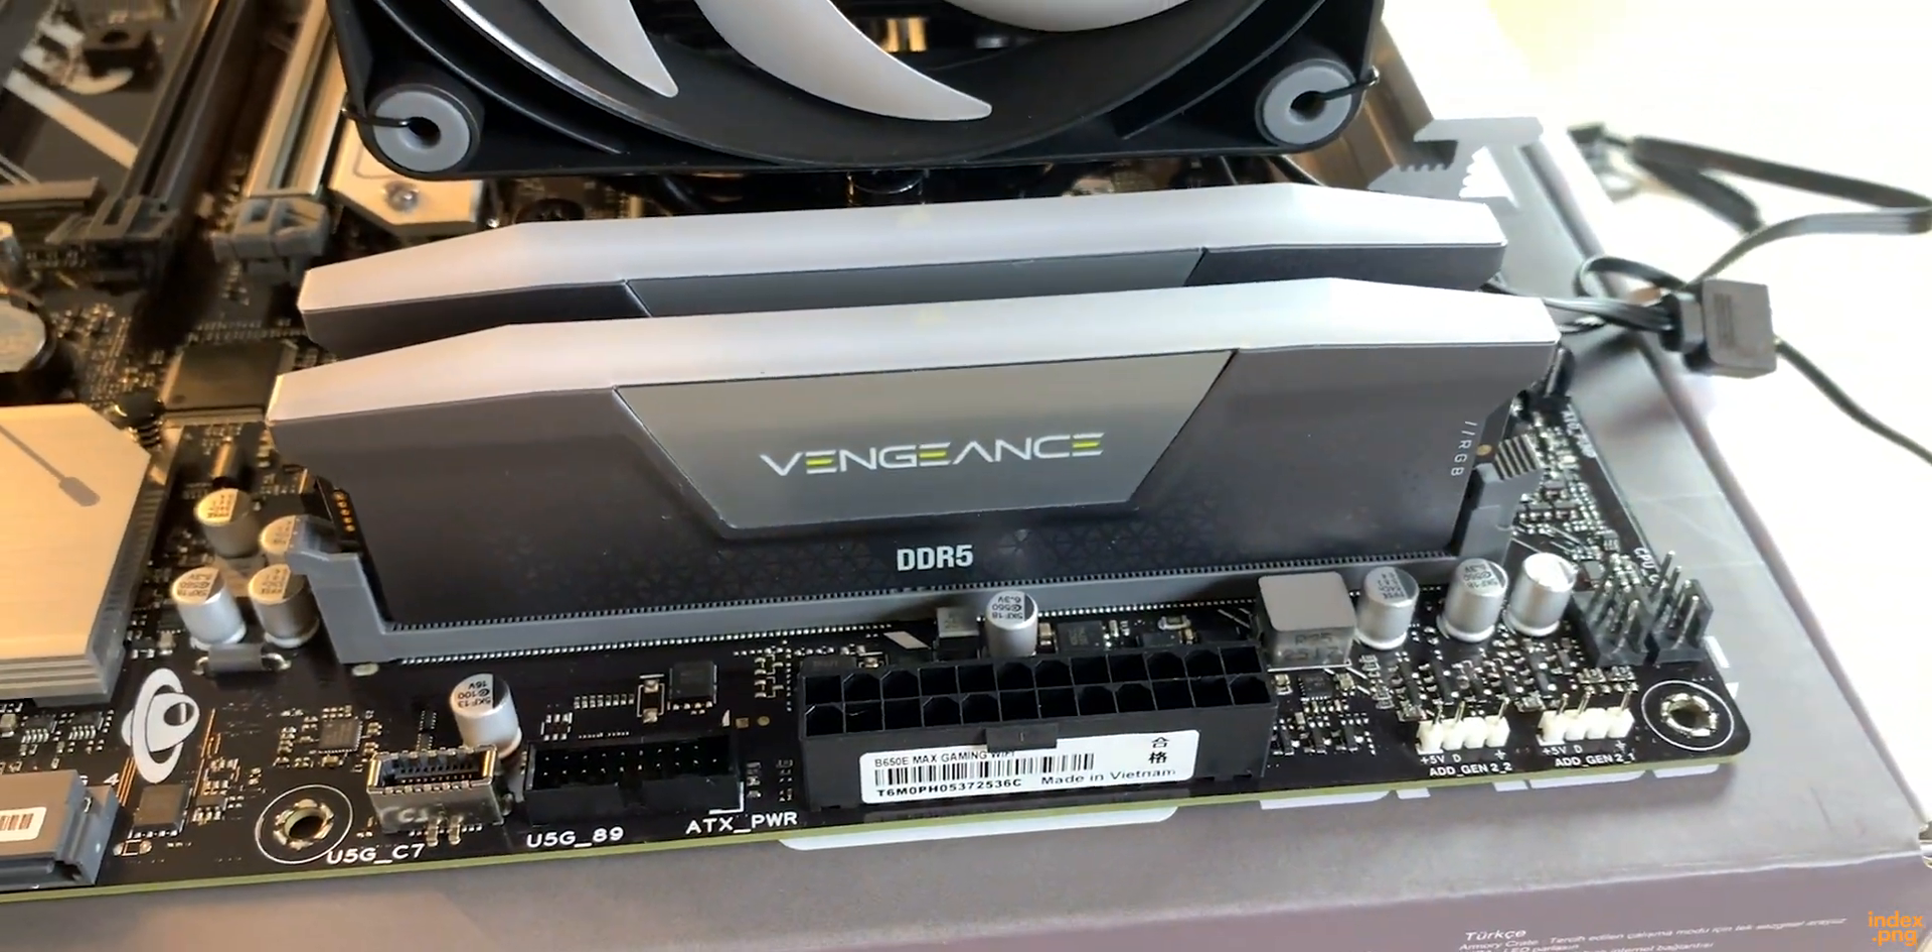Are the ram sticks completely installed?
Yes.